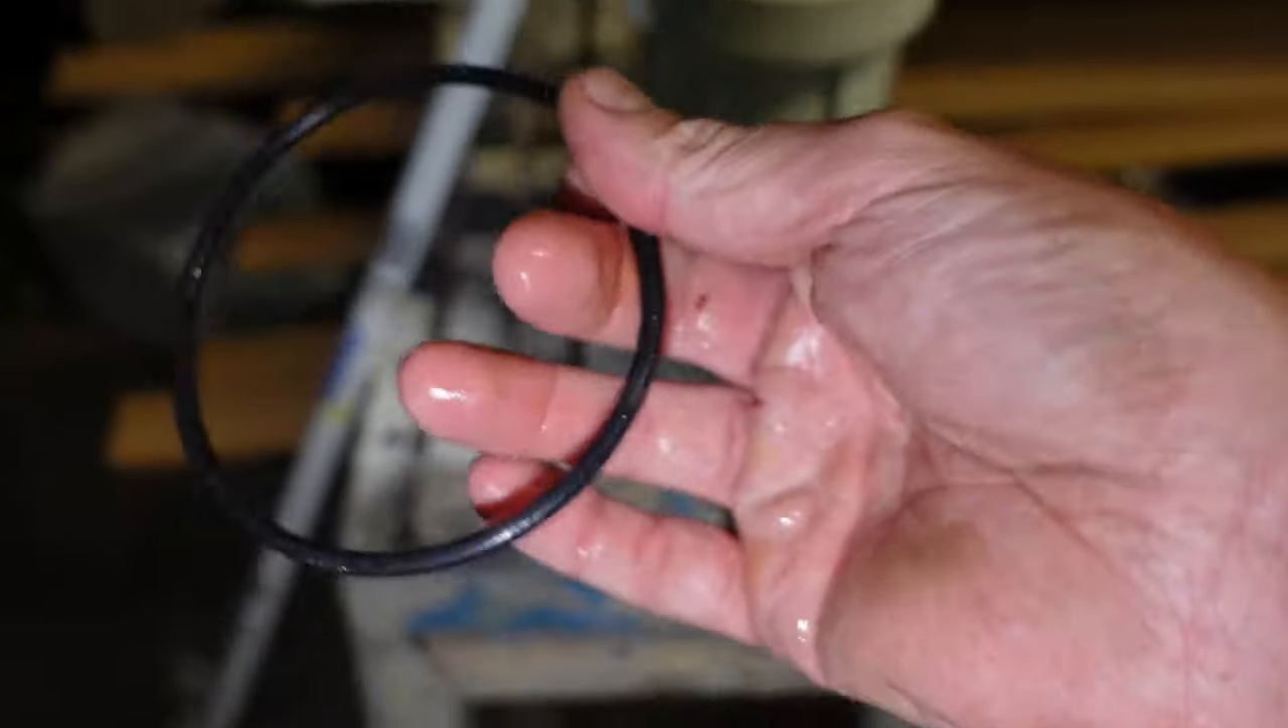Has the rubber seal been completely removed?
Yes.